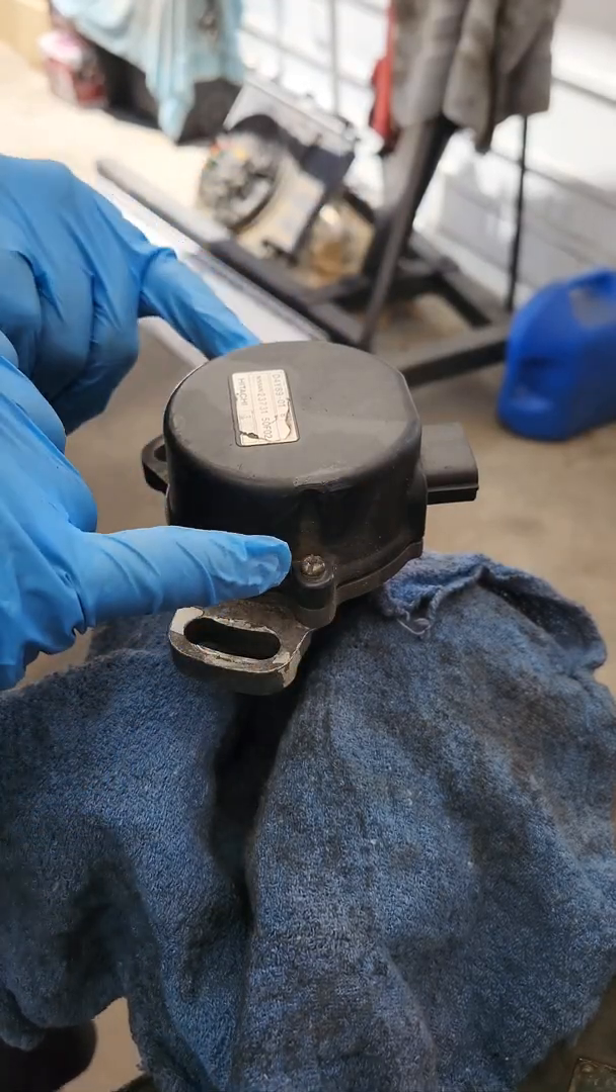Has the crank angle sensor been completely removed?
Yes.